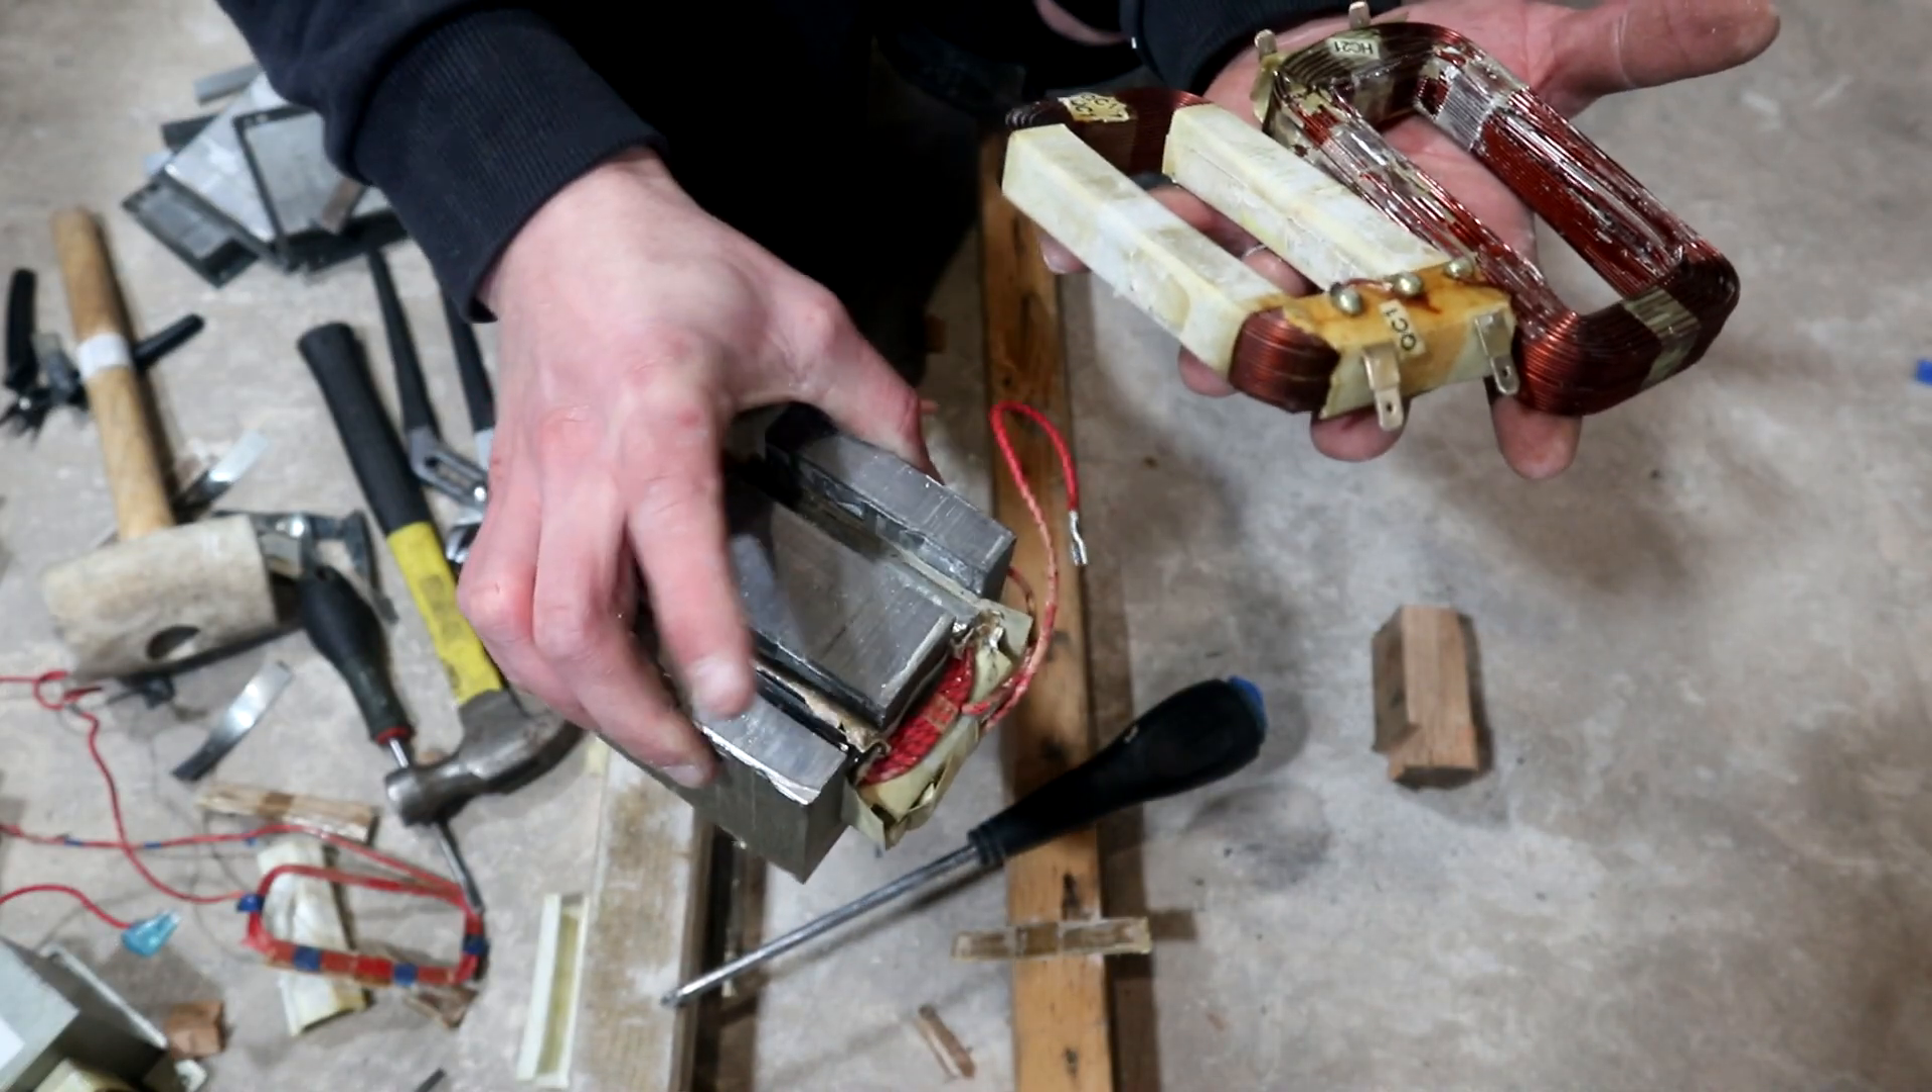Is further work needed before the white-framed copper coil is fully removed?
No.